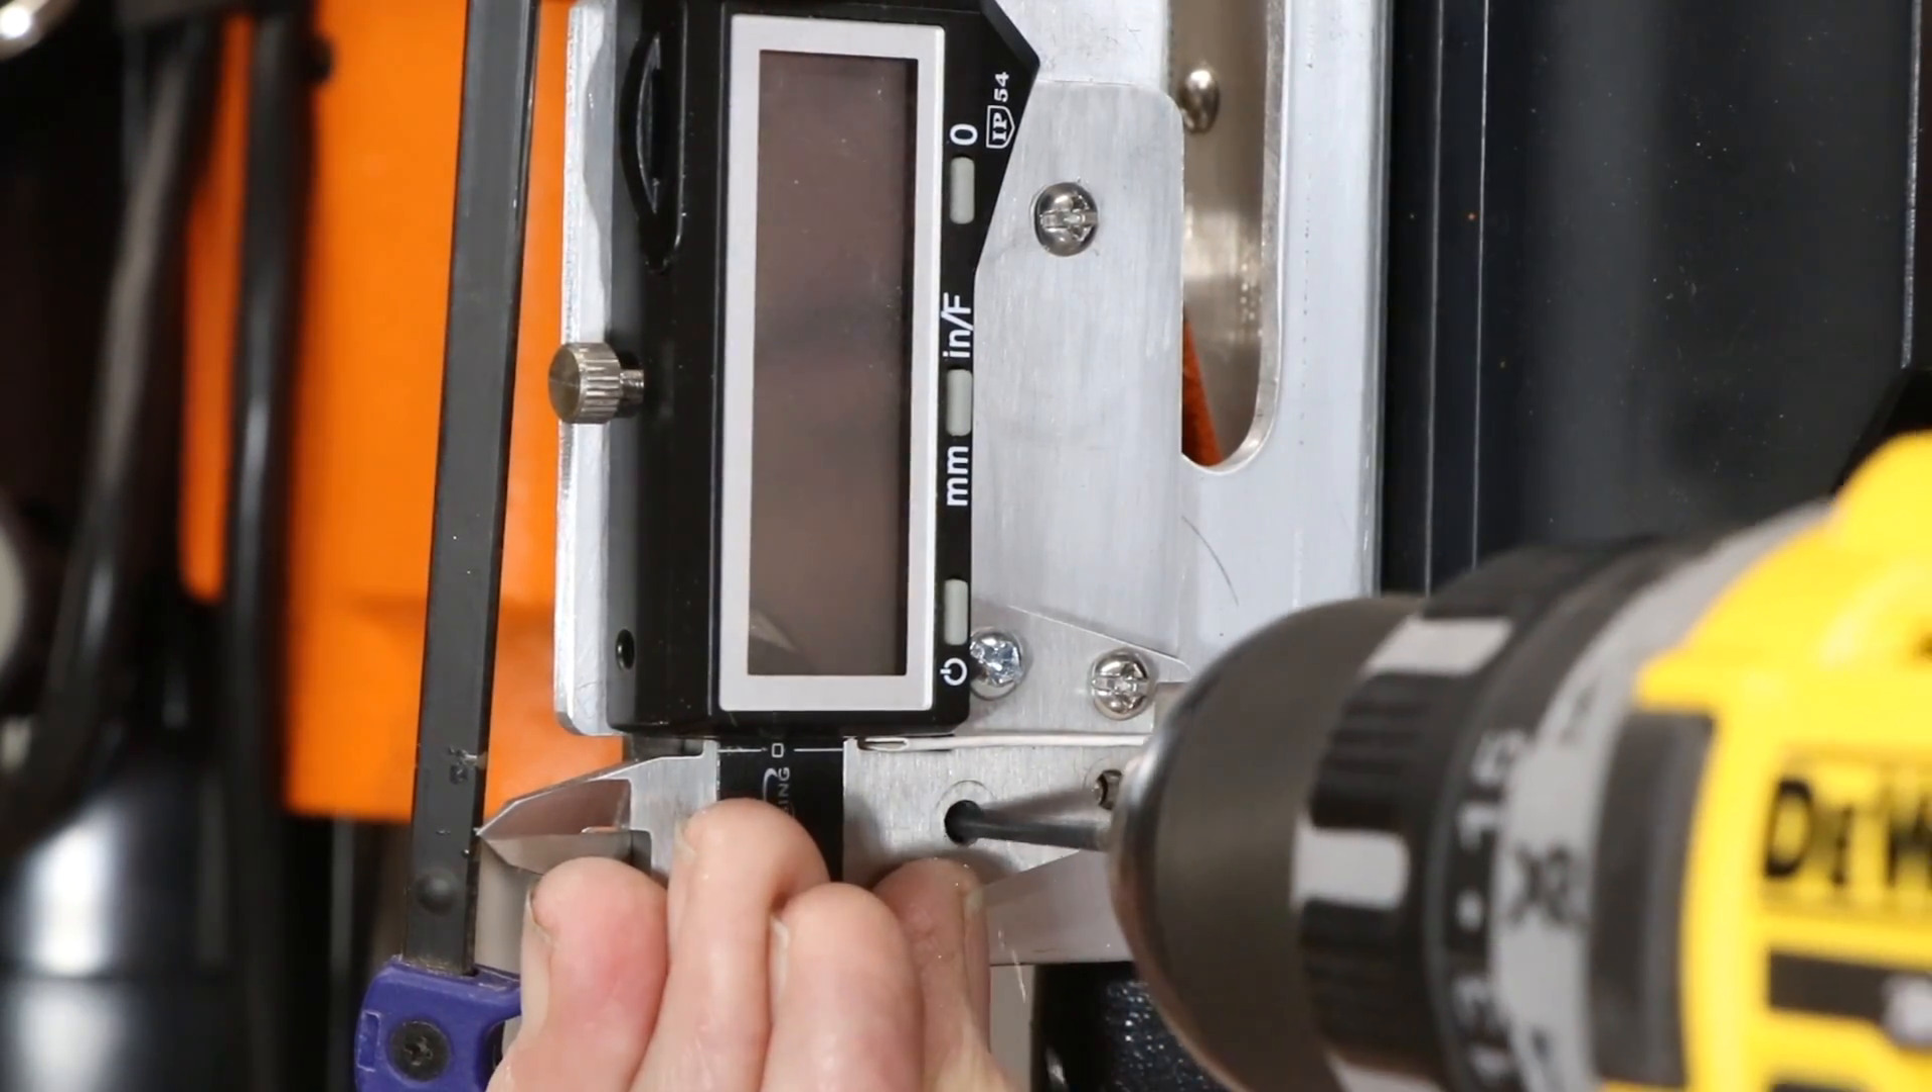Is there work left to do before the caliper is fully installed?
Yes.